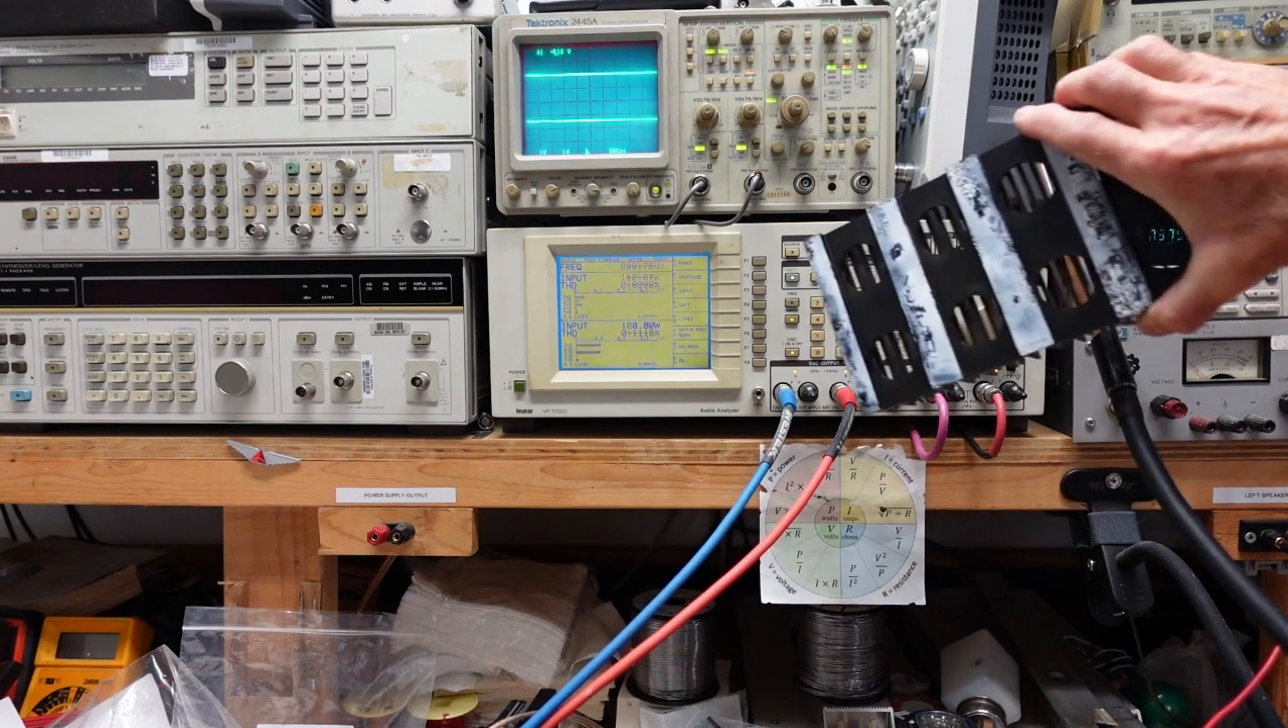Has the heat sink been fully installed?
No.